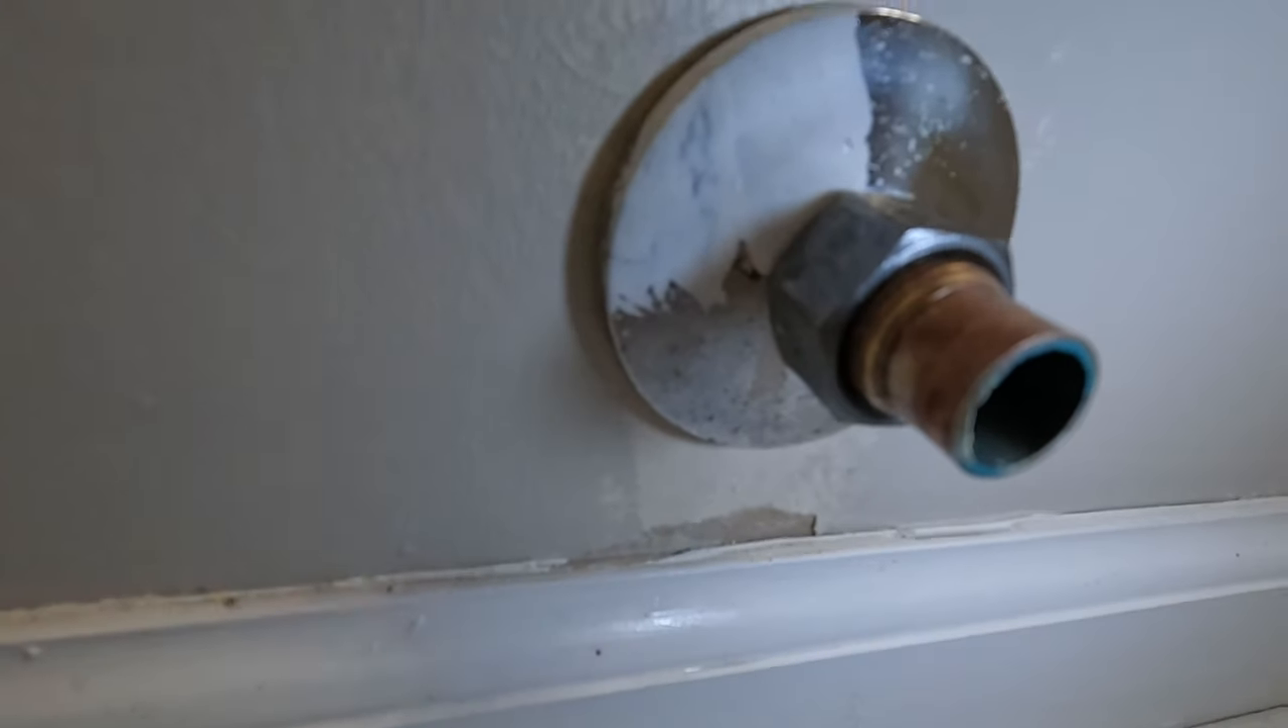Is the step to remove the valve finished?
Yes.